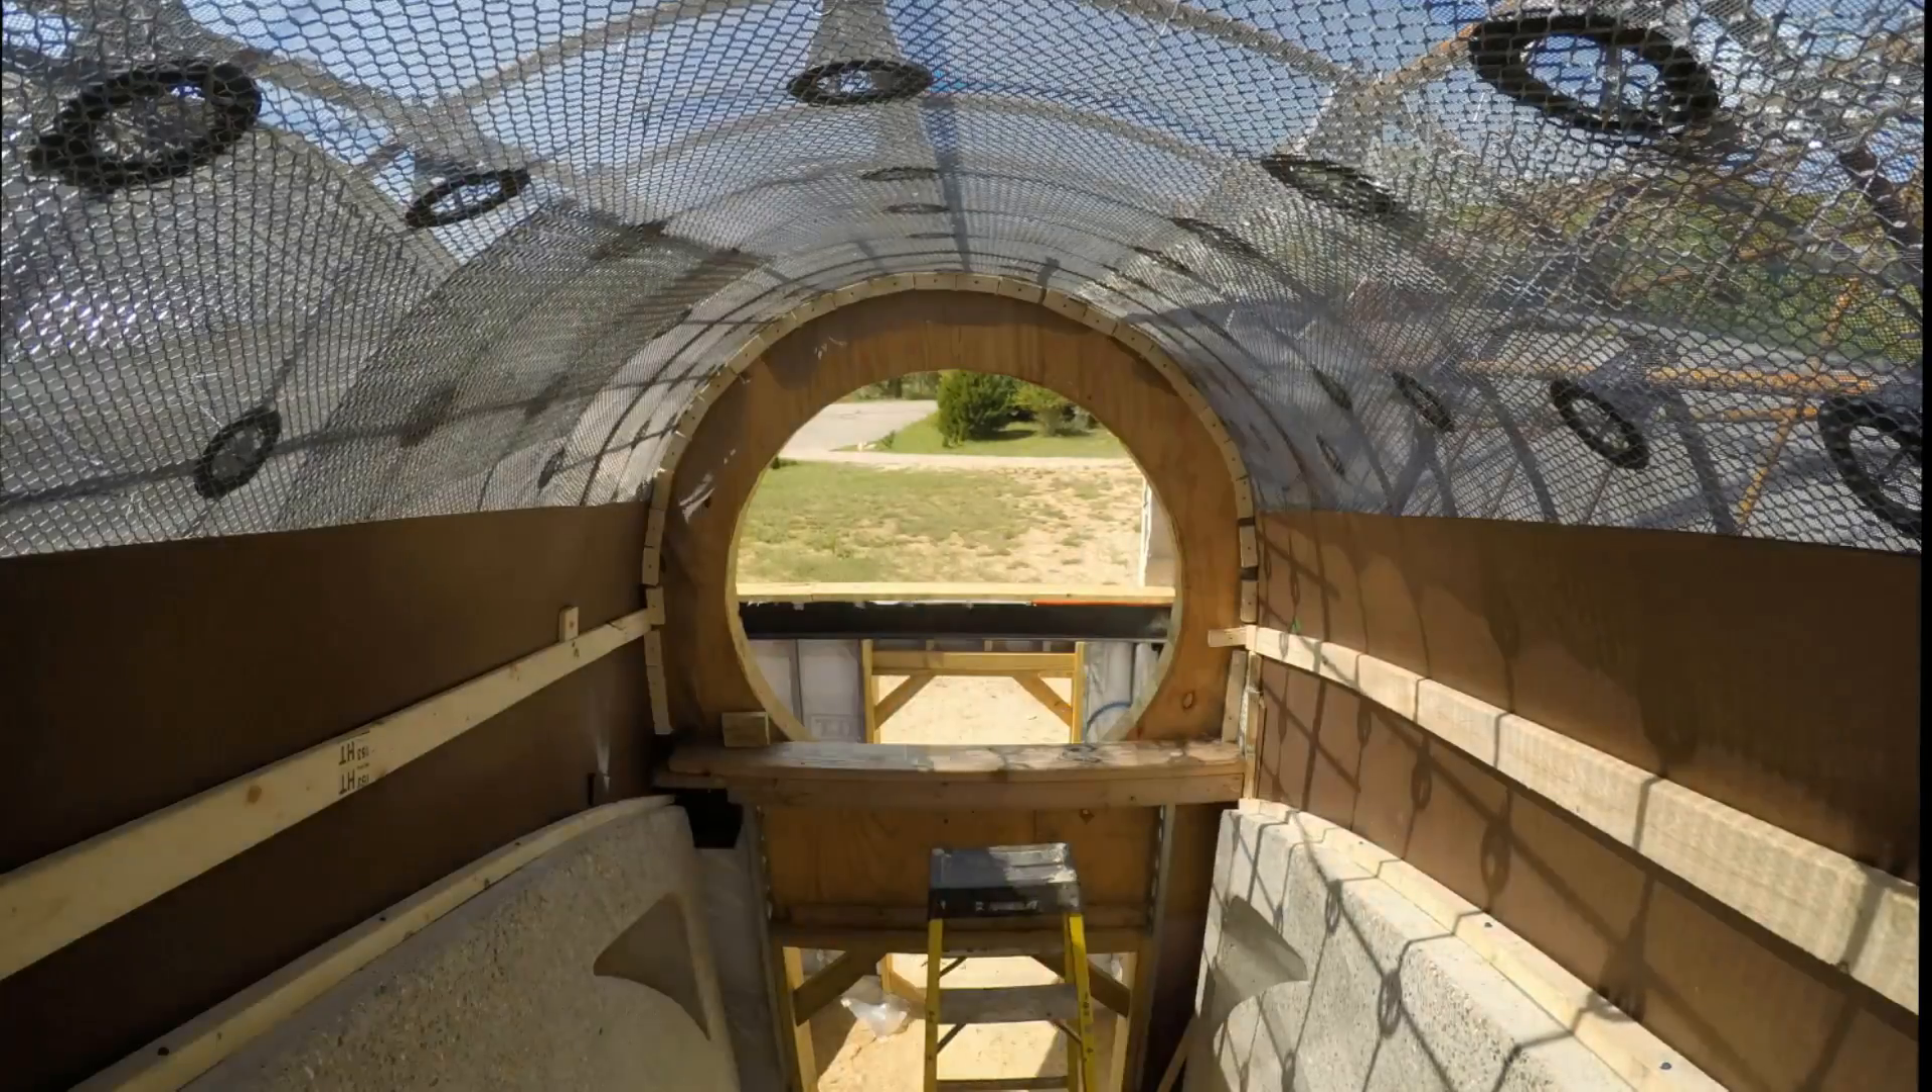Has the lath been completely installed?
Yes.